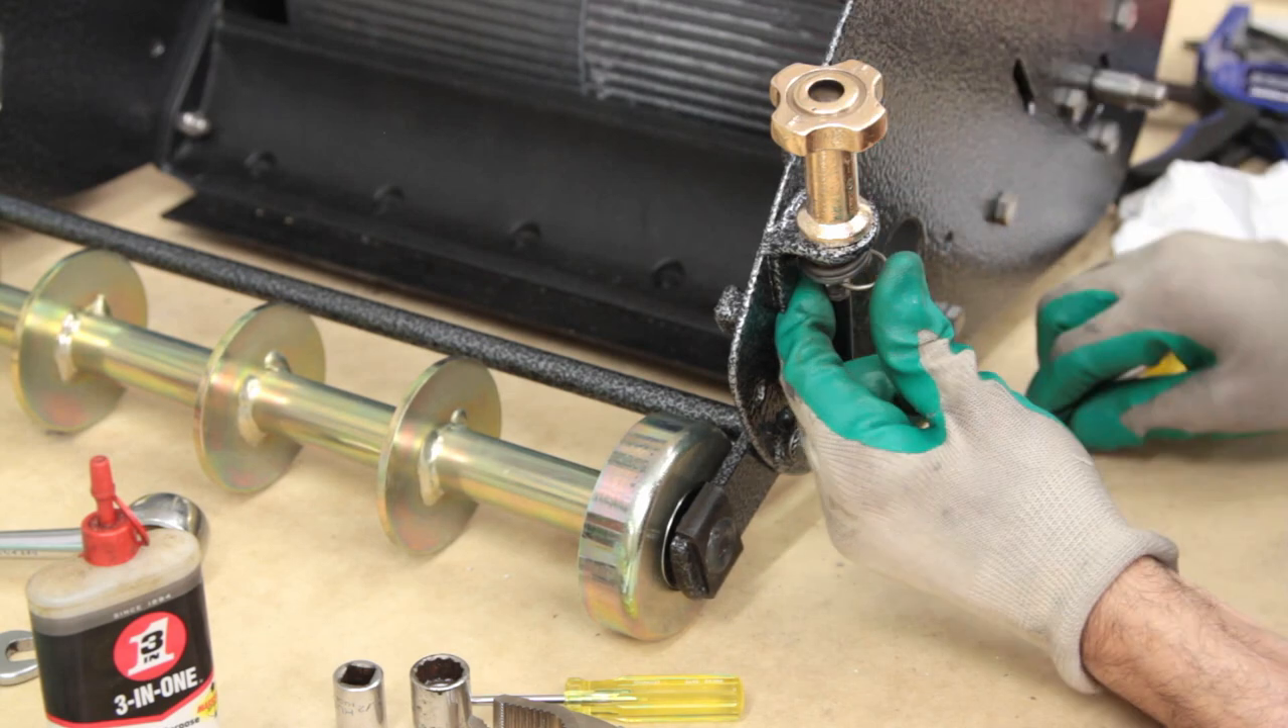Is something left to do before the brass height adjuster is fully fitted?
Yes.